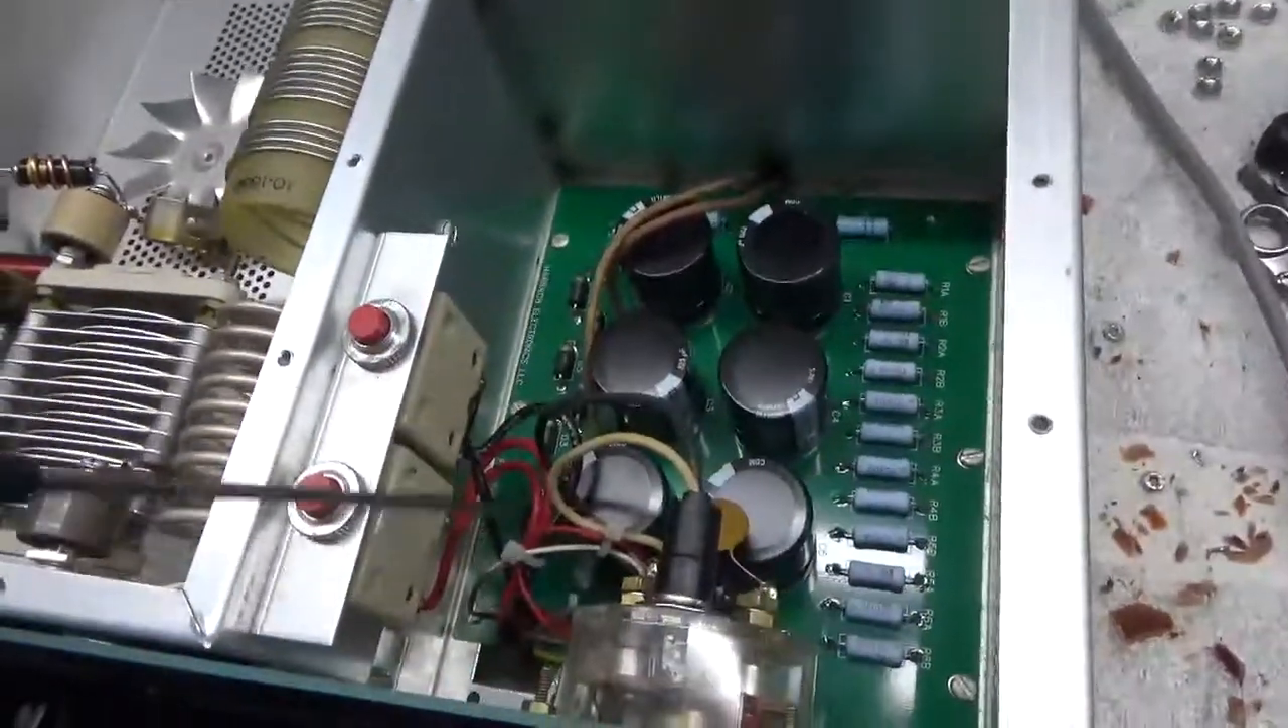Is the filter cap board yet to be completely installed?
No.